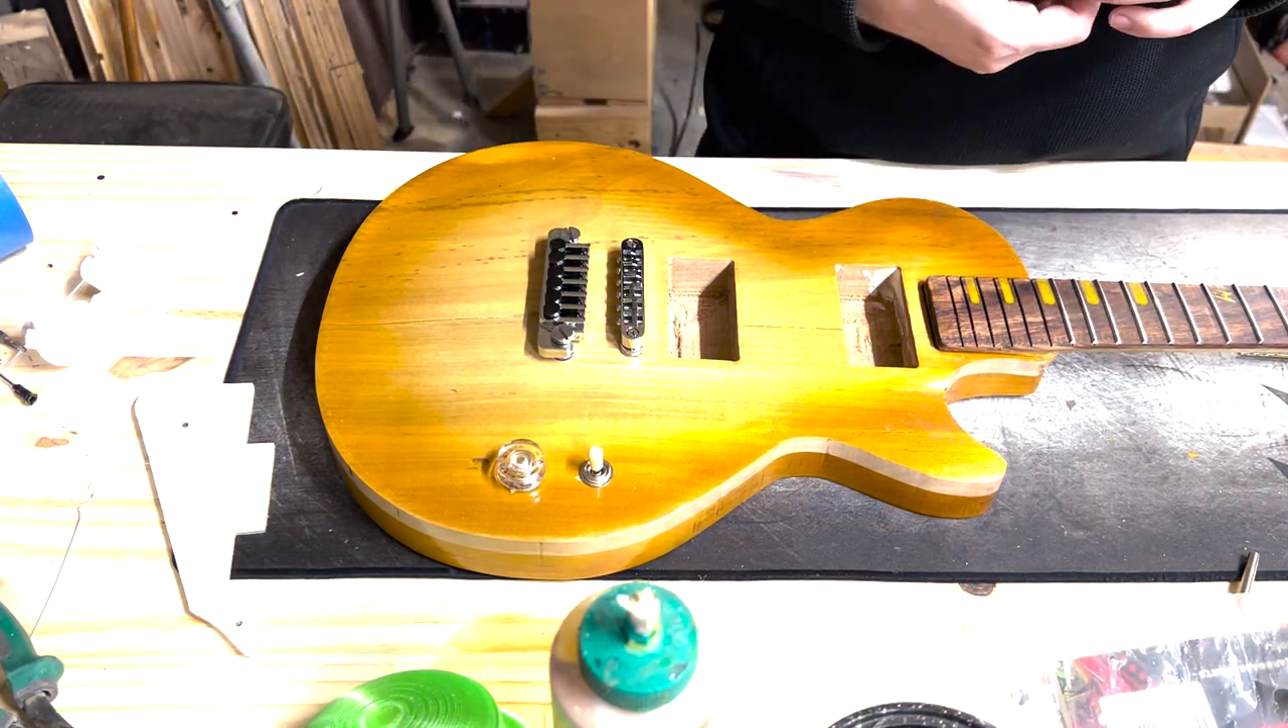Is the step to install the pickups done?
No.